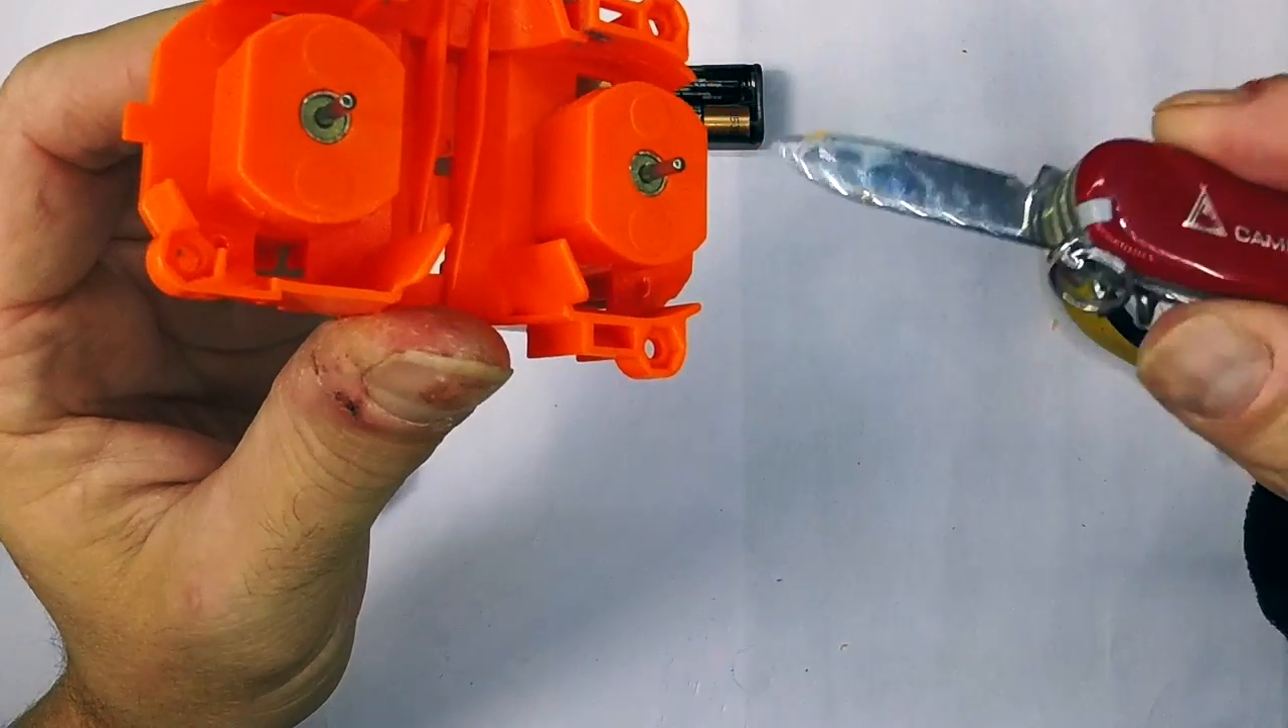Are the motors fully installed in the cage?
Yes.